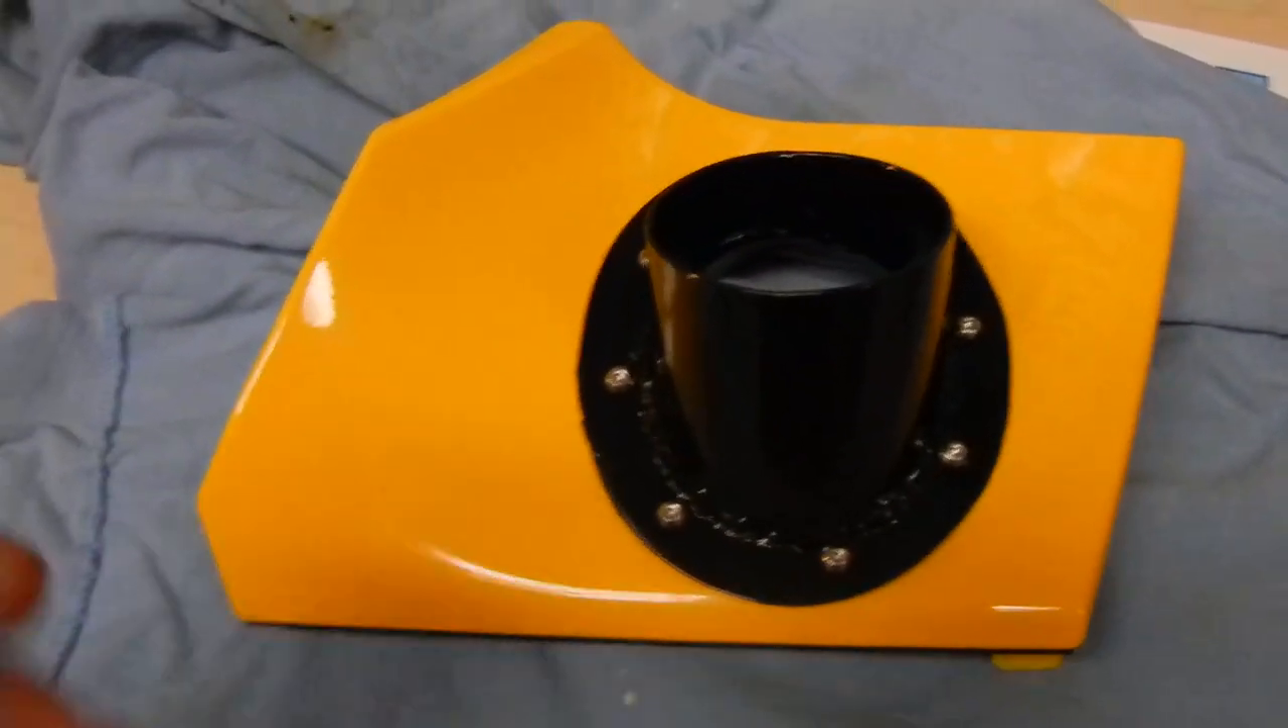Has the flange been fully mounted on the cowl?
Yes.